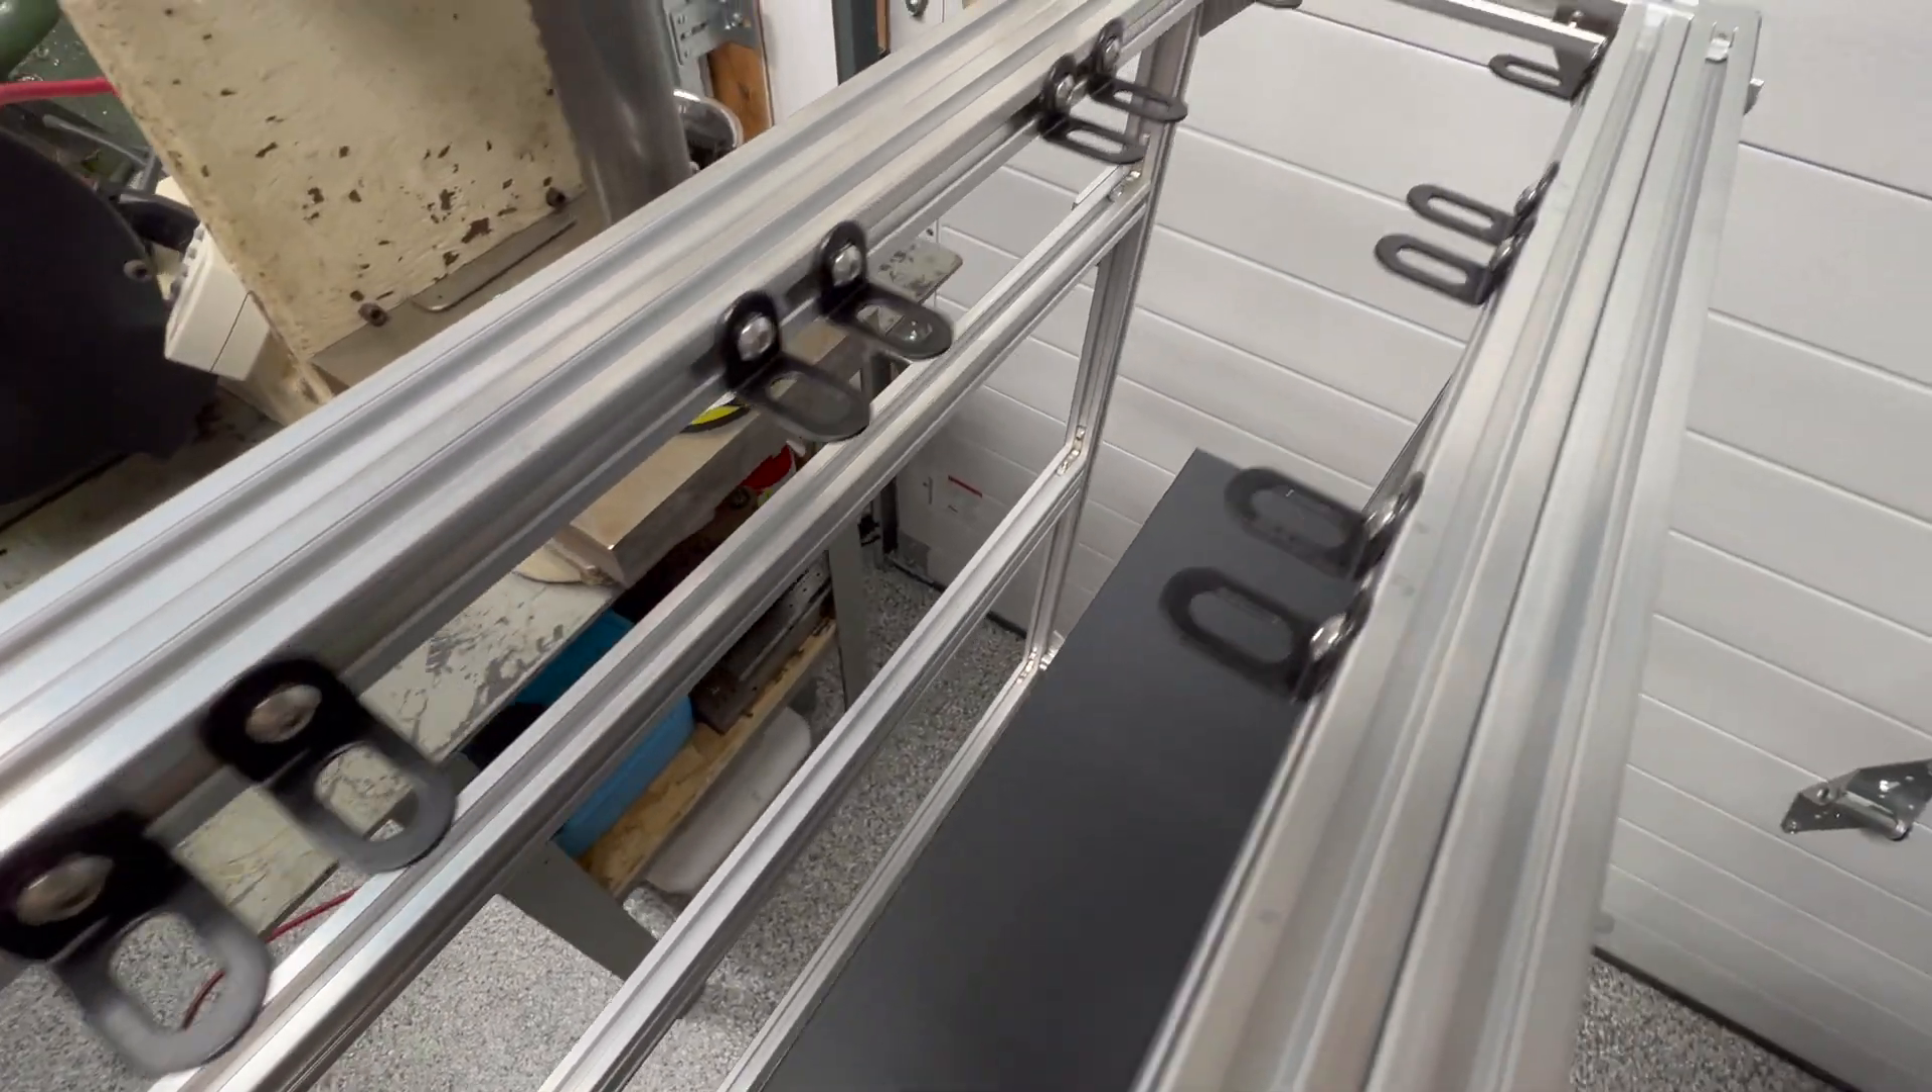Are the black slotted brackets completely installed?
Yes.